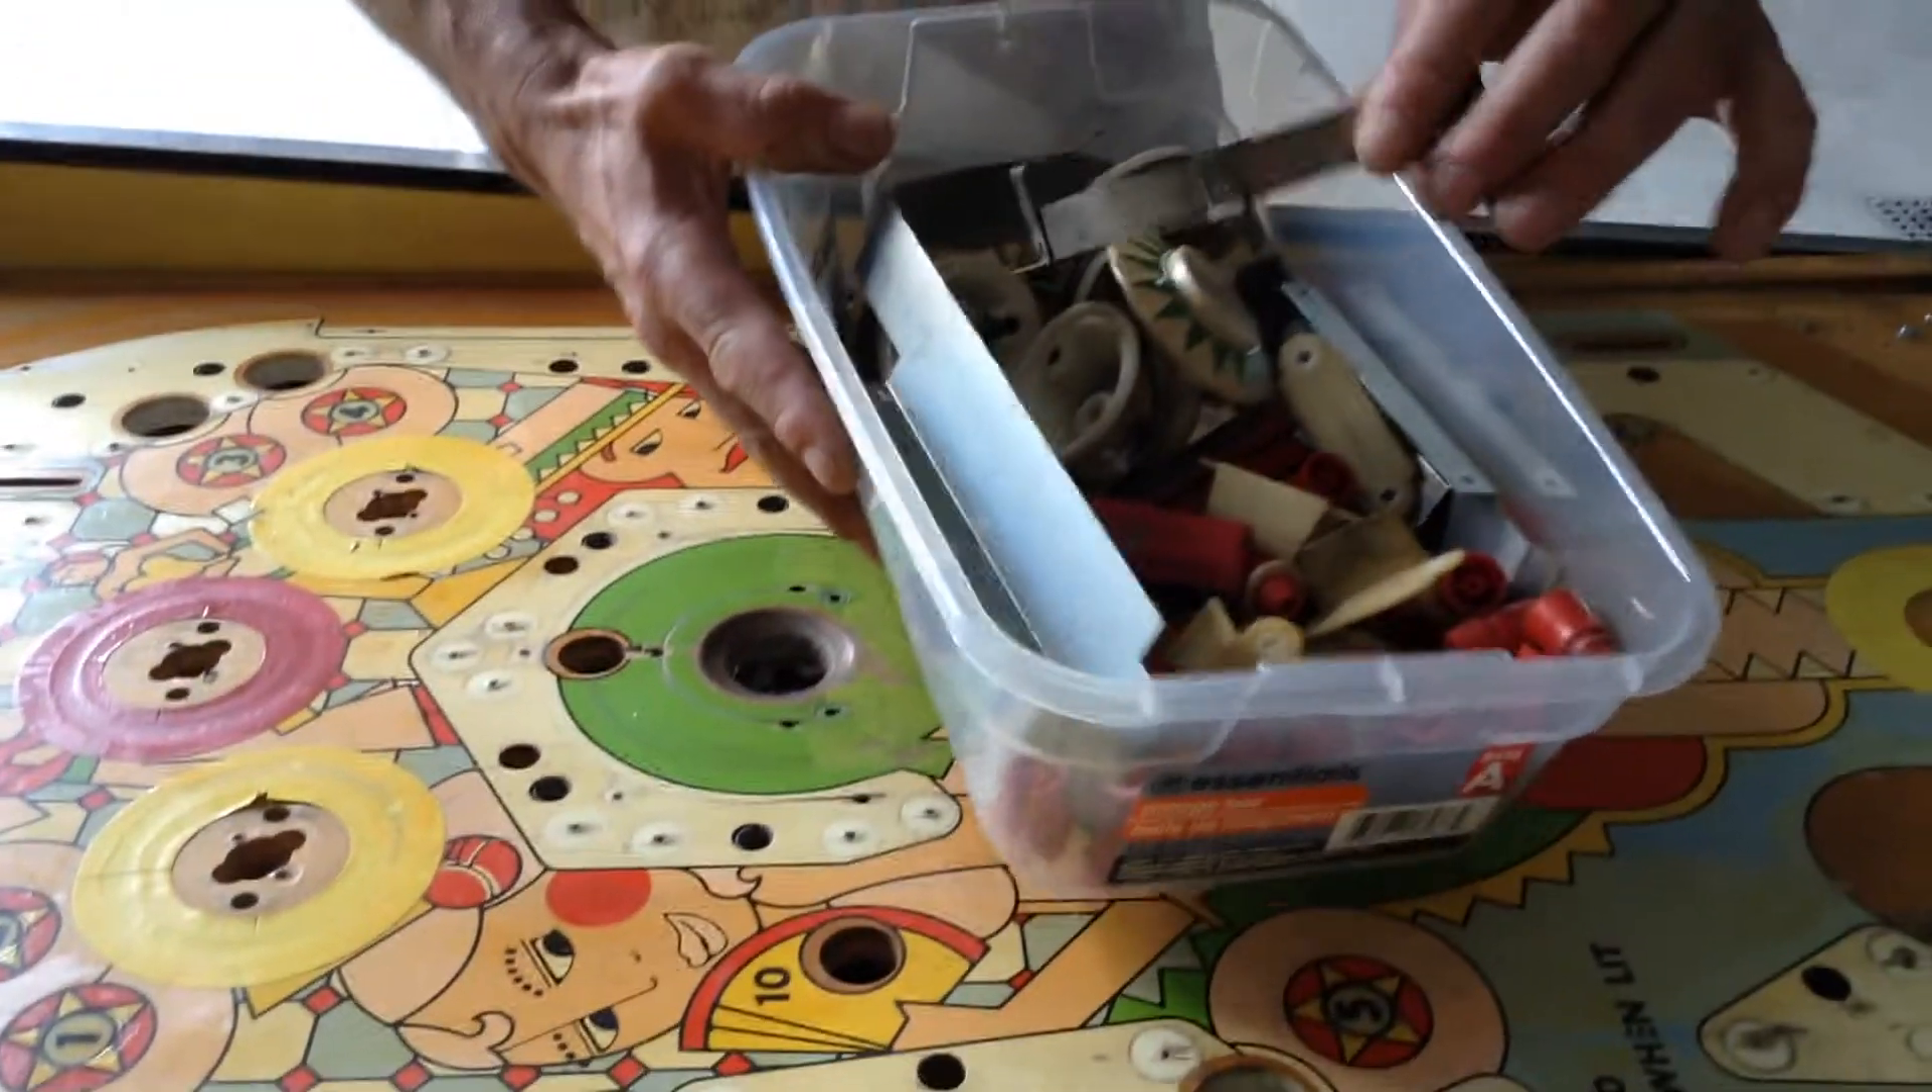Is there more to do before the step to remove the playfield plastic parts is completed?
No.